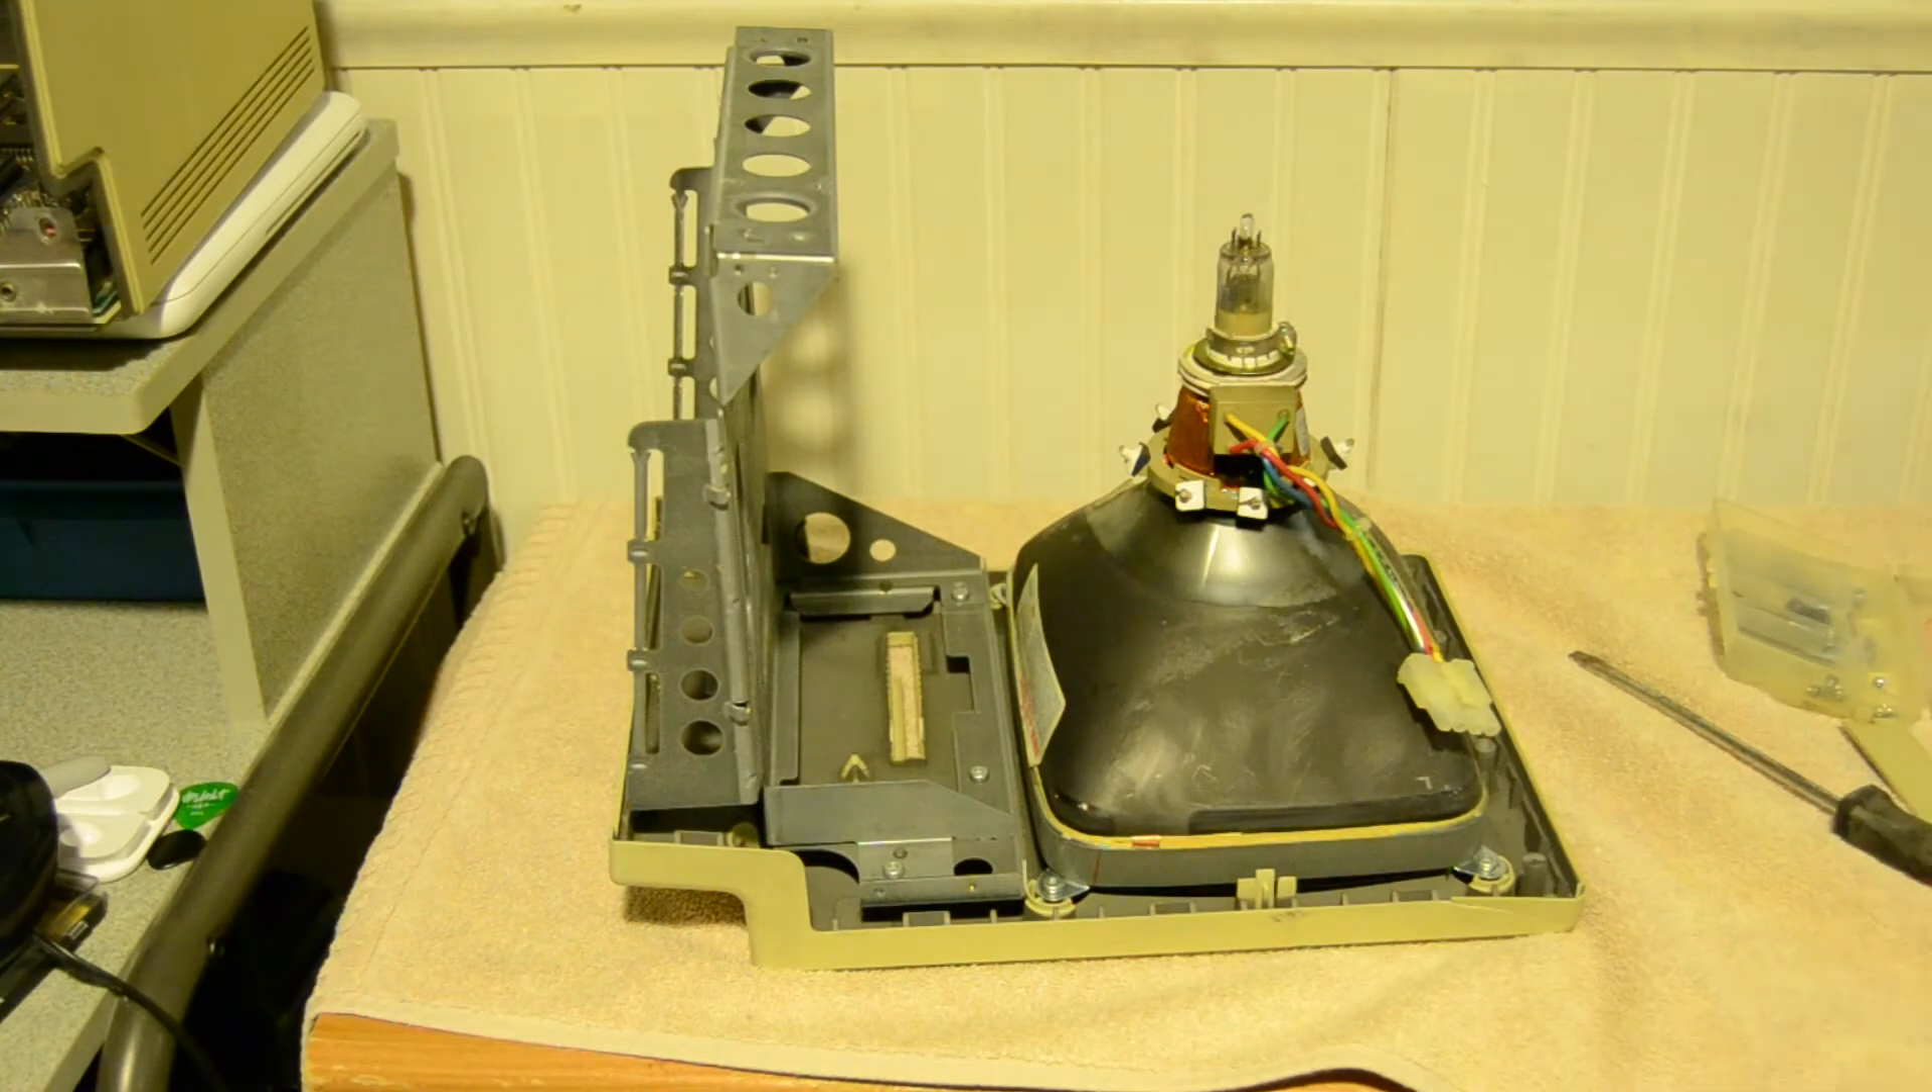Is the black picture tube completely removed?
No.